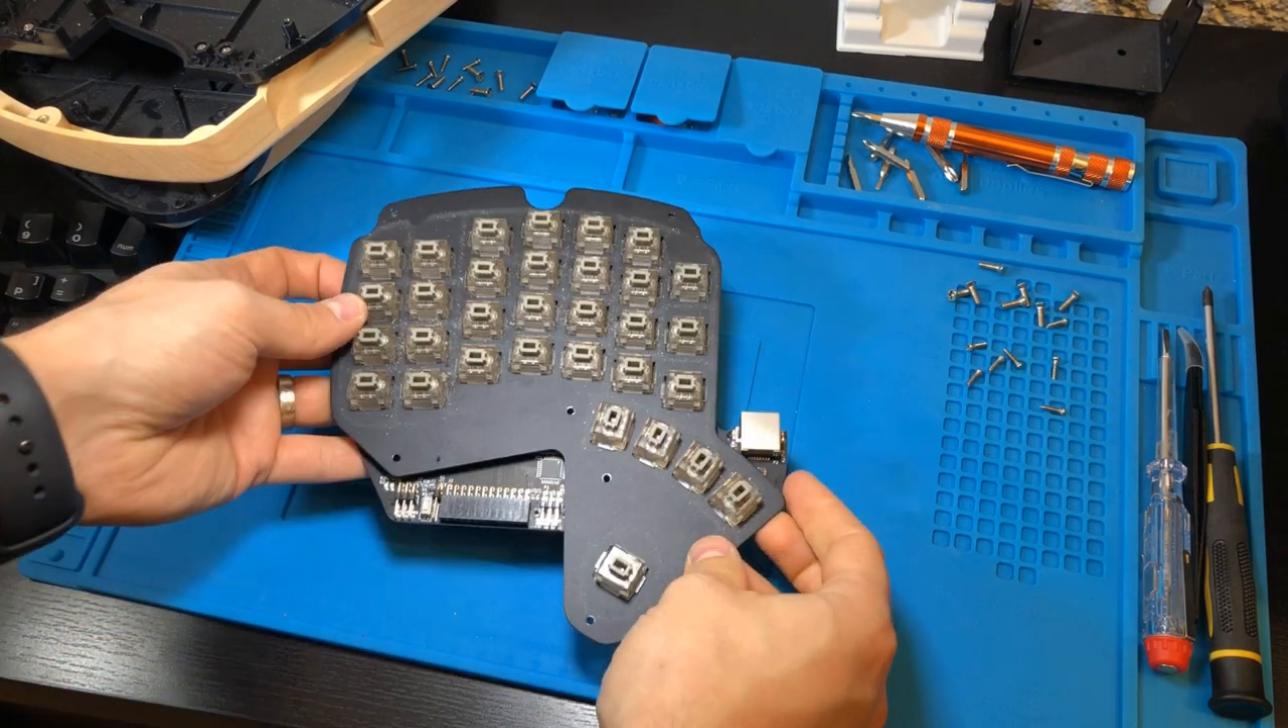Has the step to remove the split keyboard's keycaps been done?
Yes.